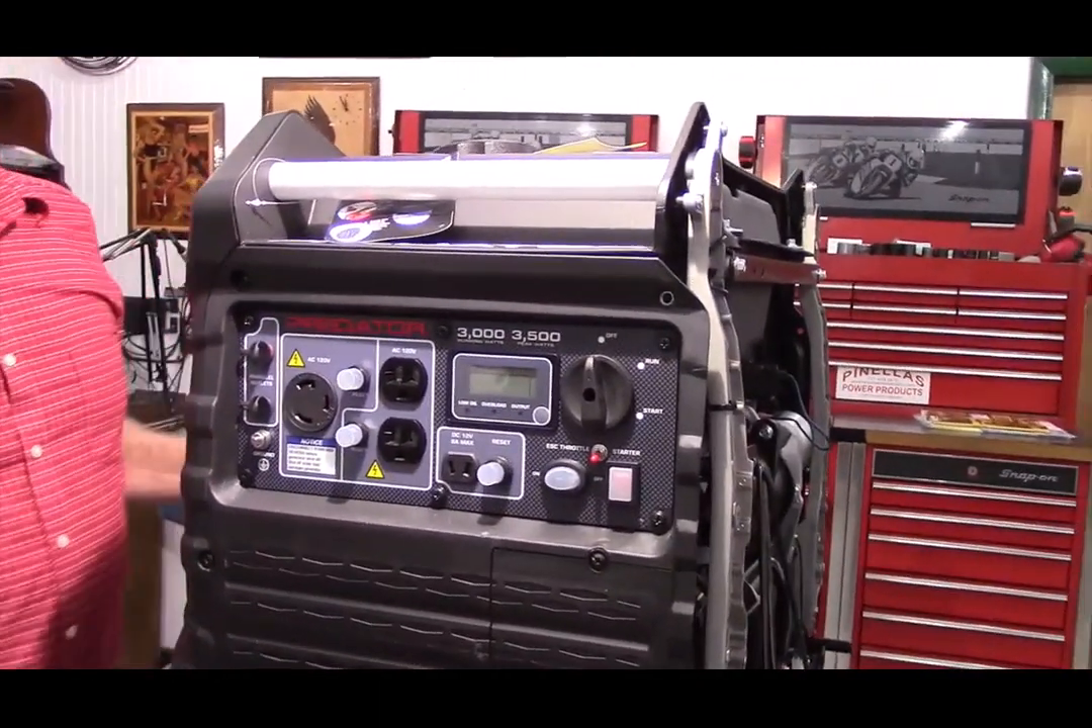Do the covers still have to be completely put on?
Yes.